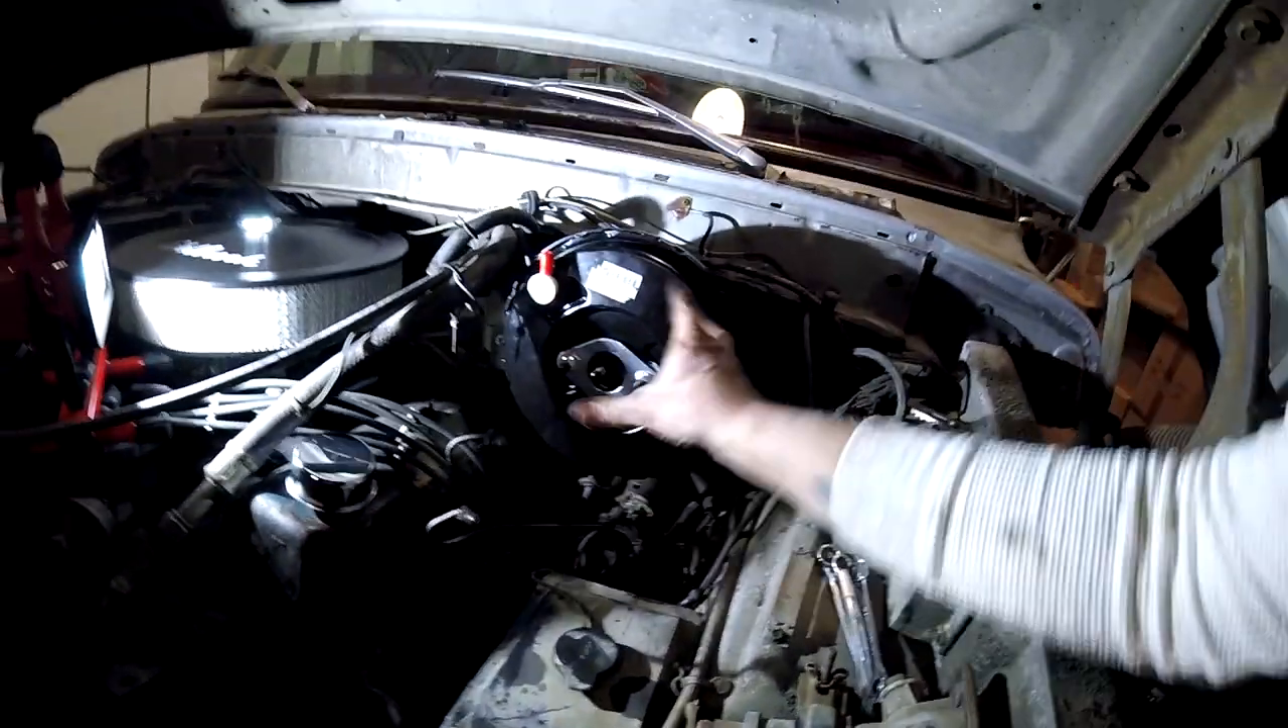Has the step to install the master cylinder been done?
No.